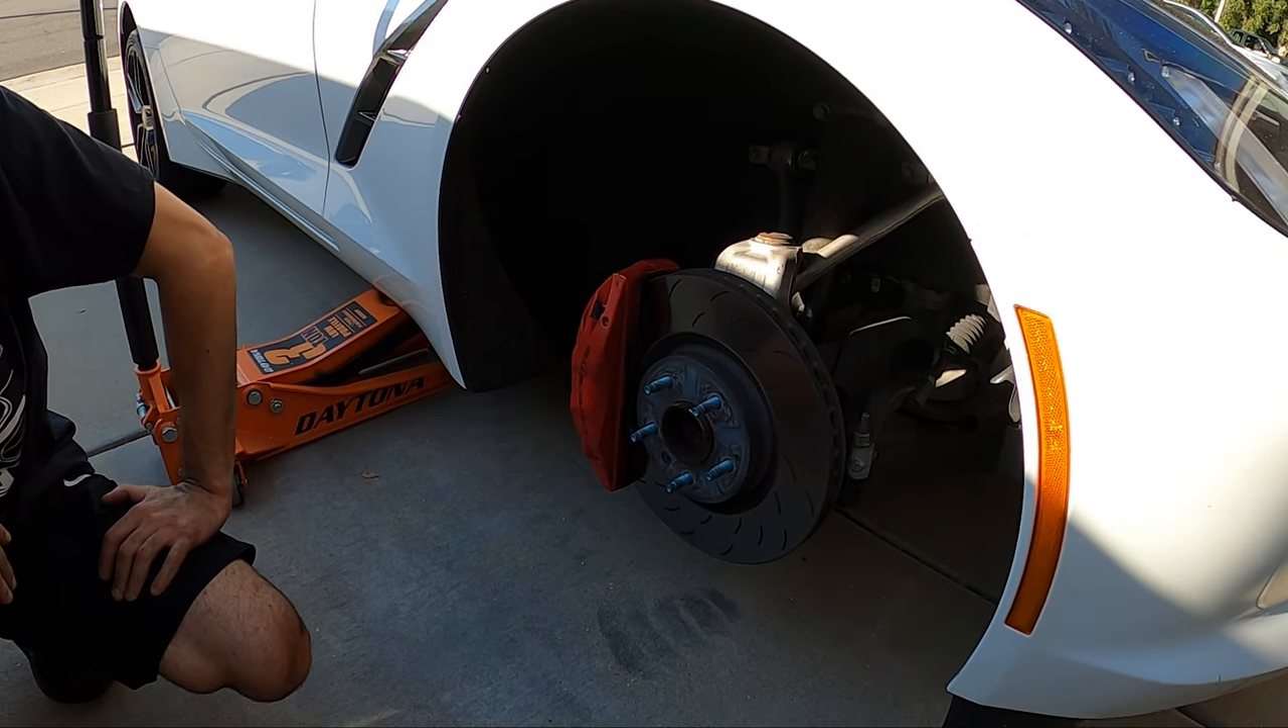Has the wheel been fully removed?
Yes.